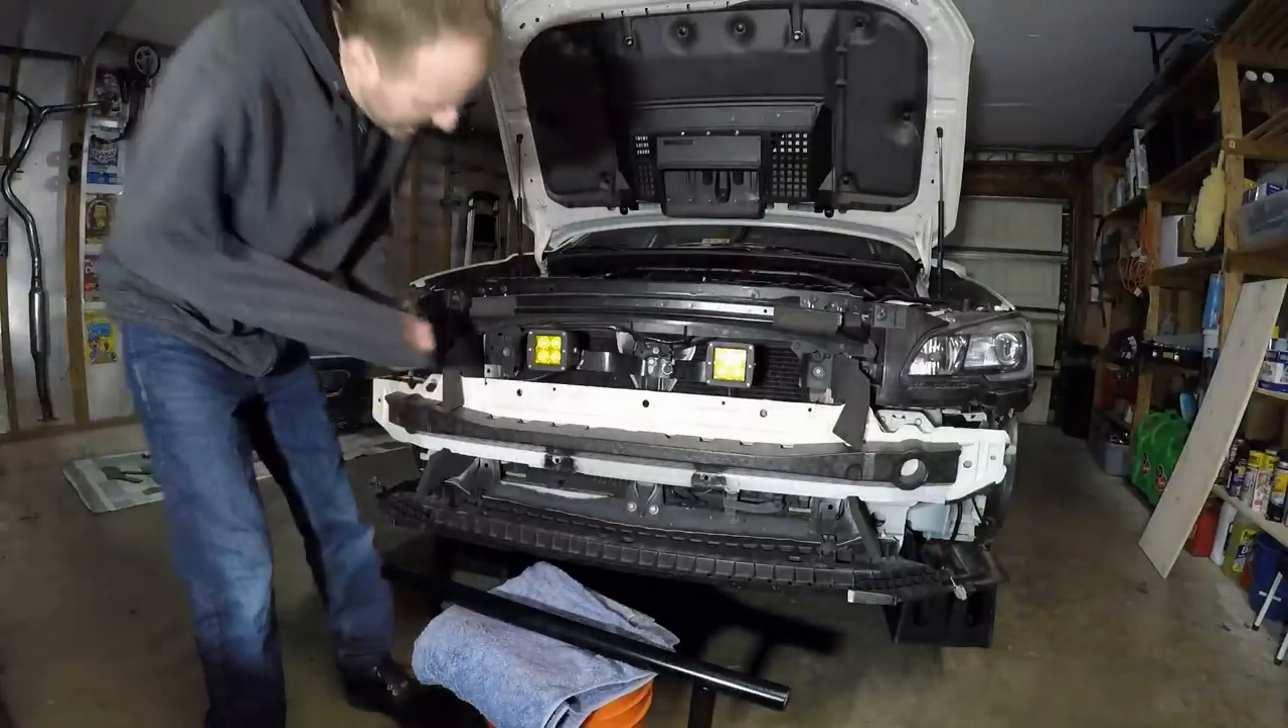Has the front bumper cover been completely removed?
Yes.